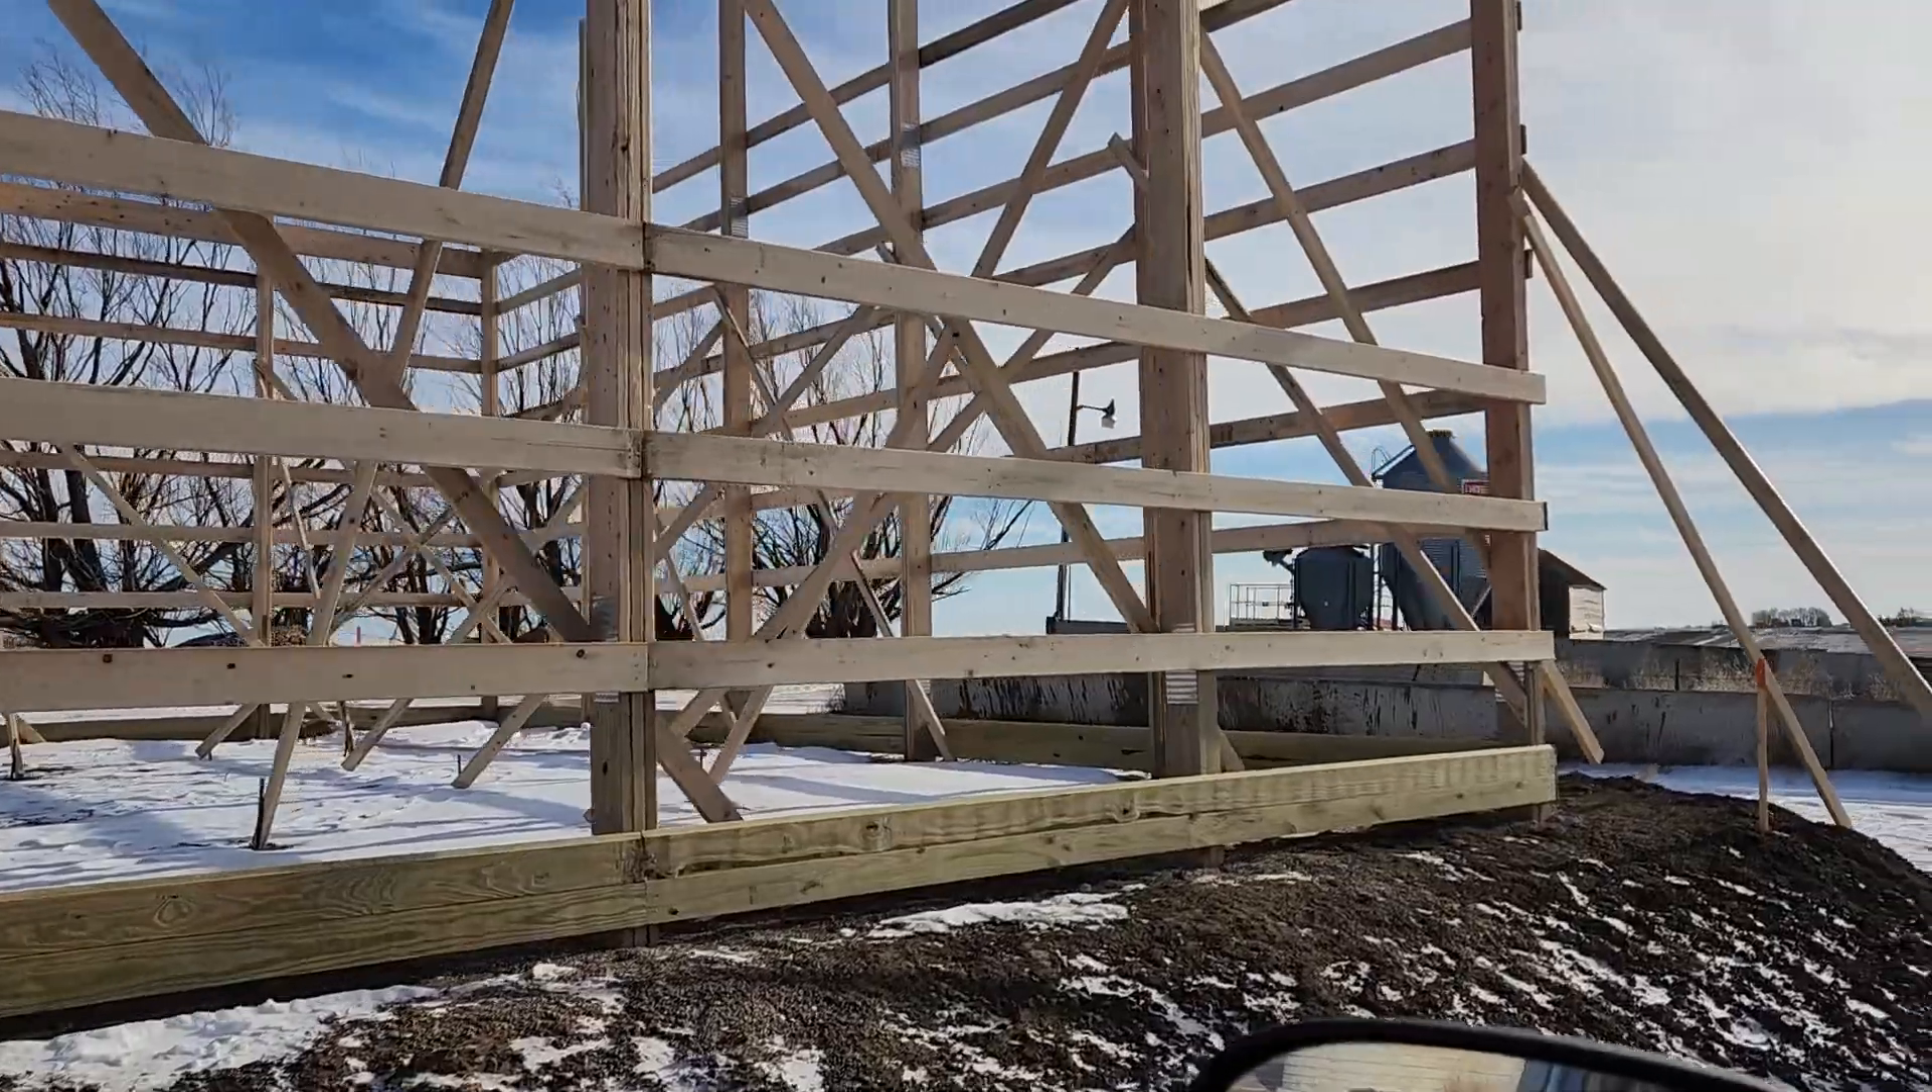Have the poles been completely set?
Yes.